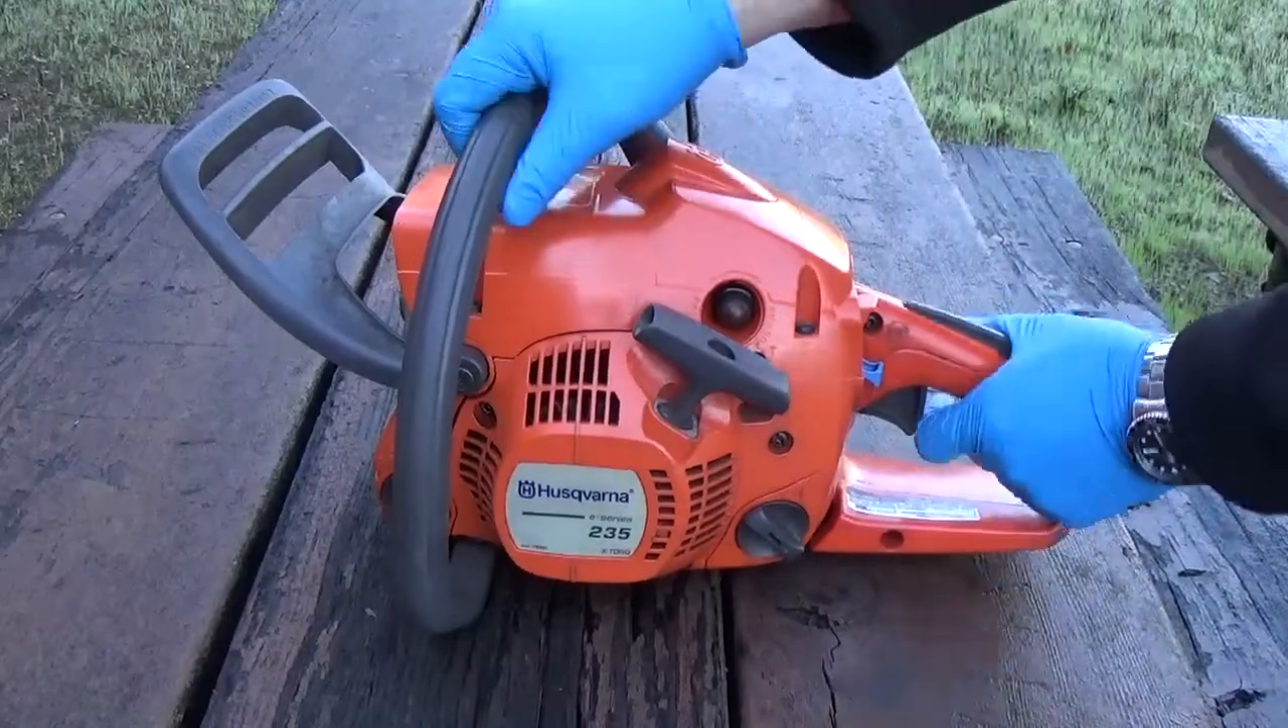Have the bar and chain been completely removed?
Yes.